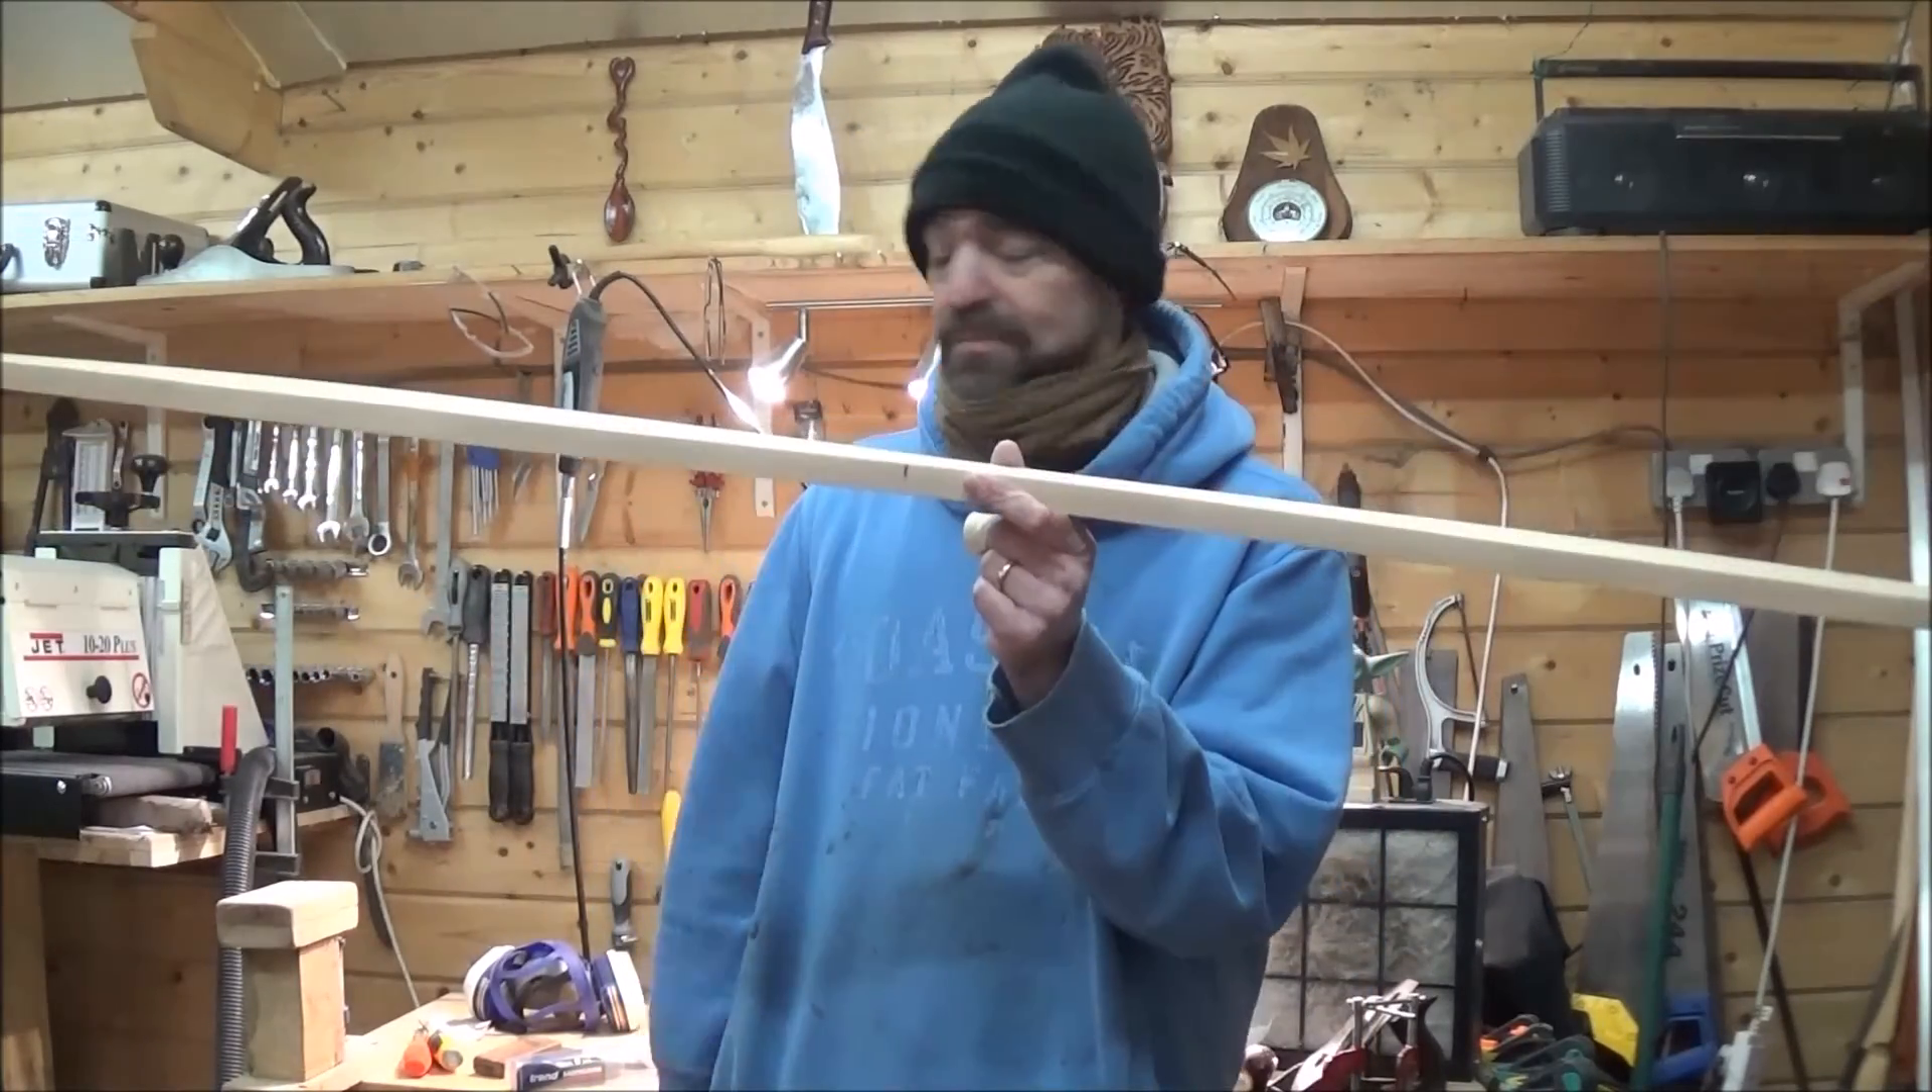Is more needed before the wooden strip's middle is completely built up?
Yes.